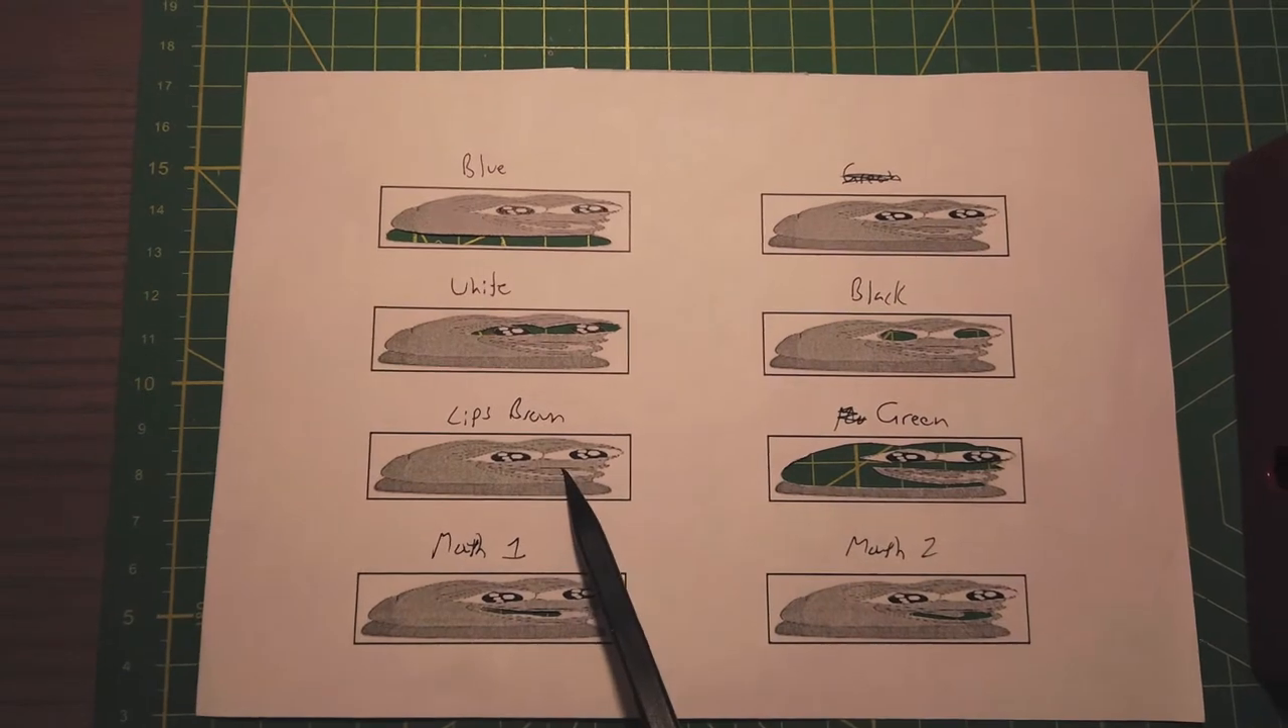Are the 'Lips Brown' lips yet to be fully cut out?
Yes.